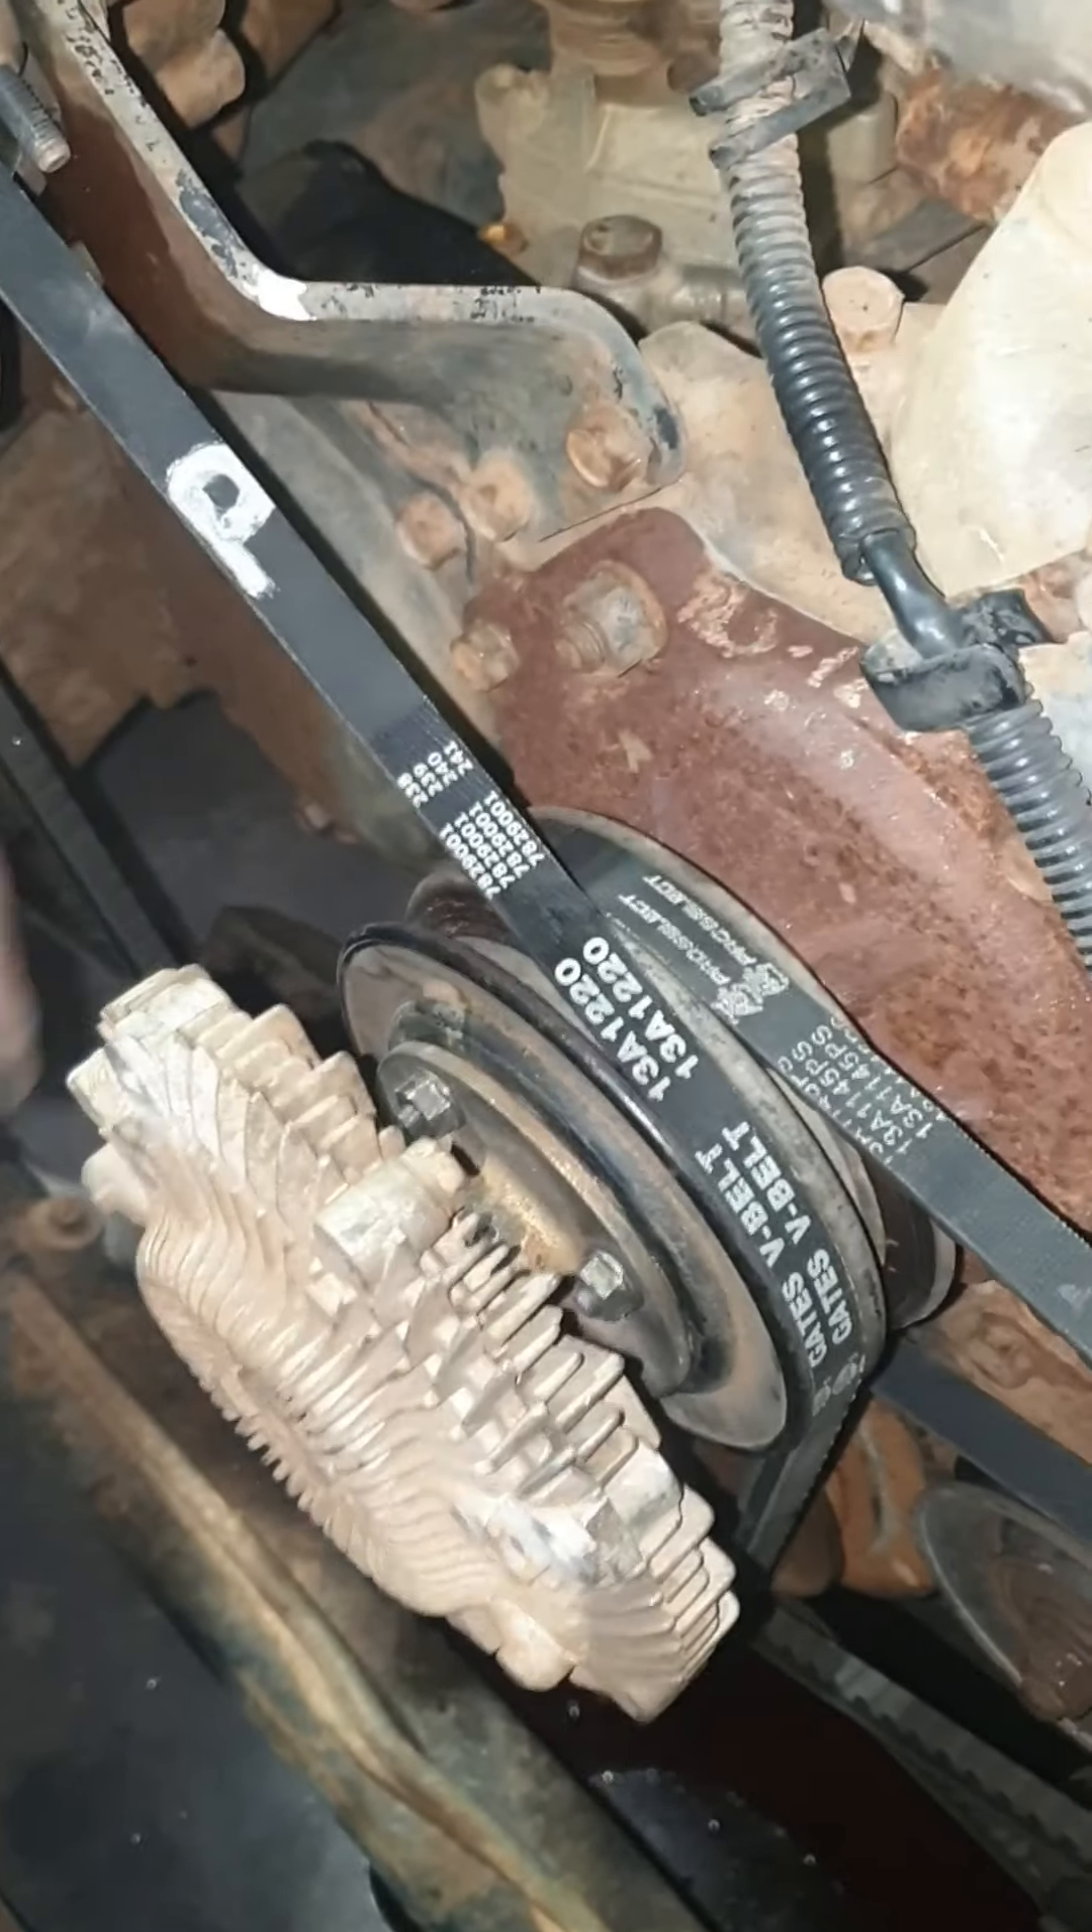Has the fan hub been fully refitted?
Yes.